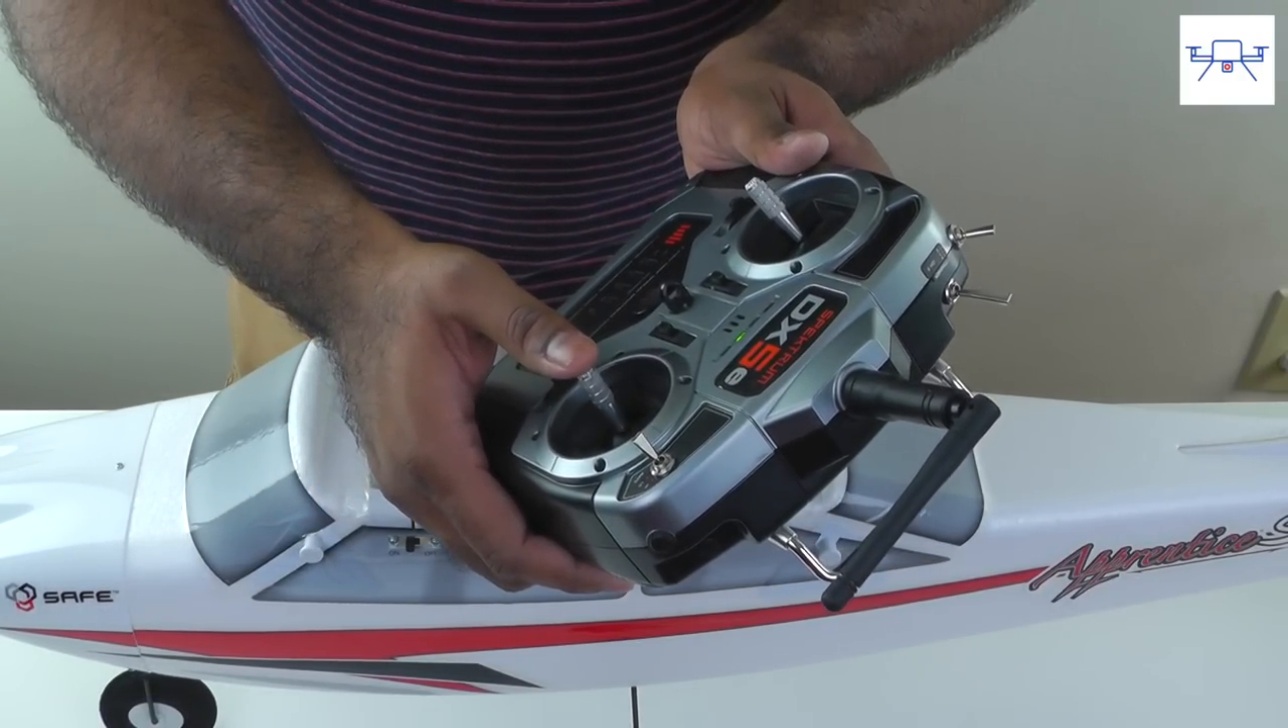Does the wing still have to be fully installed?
Yes.